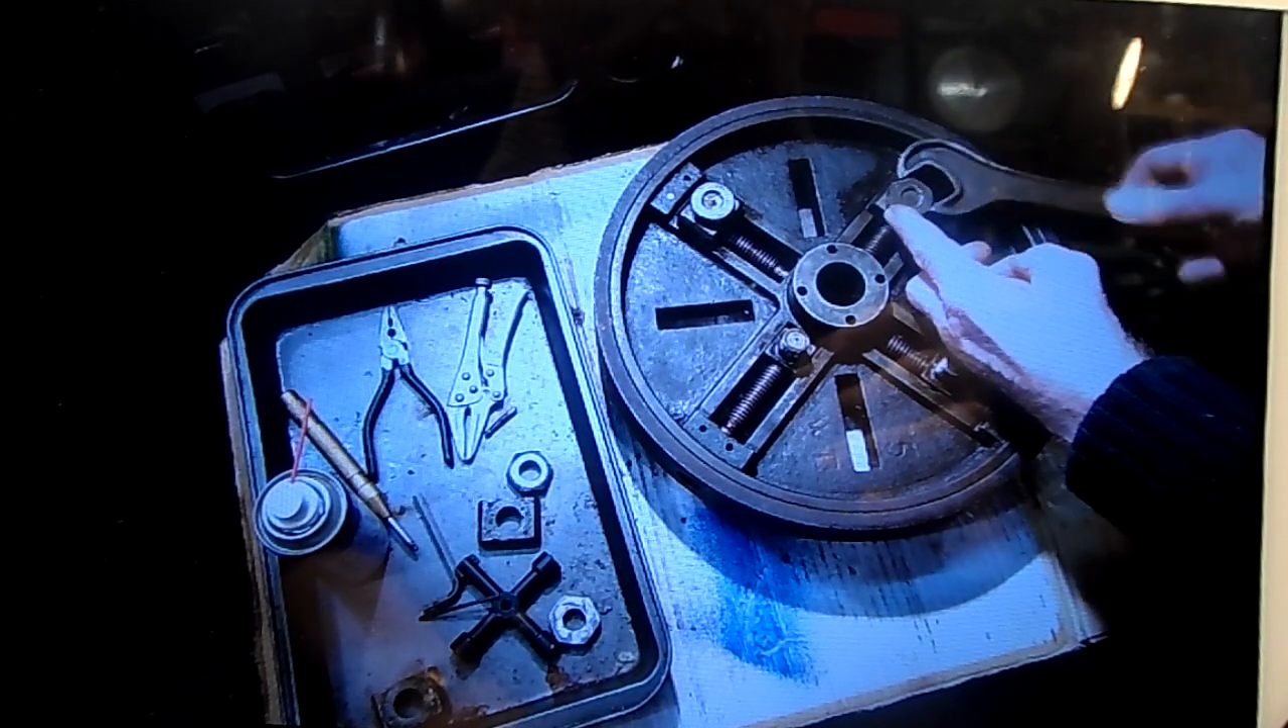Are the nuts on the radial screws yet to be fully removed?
Yes.